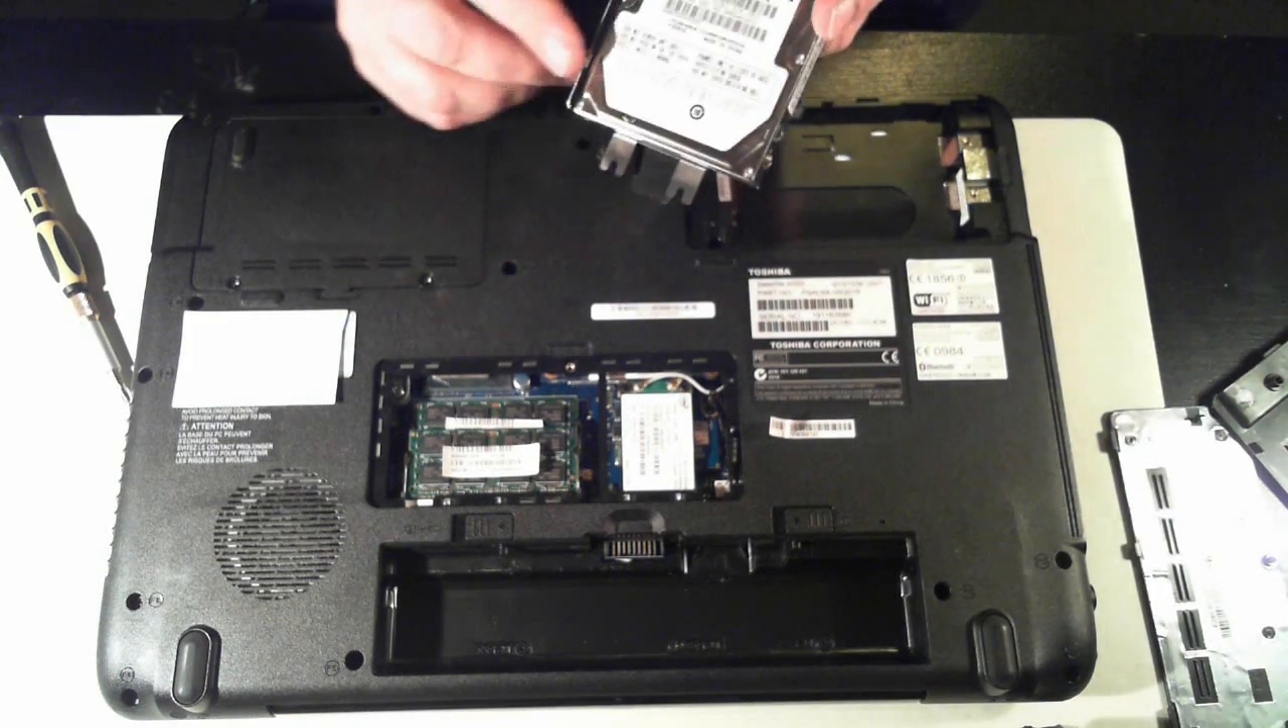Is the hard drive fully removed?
Yes.